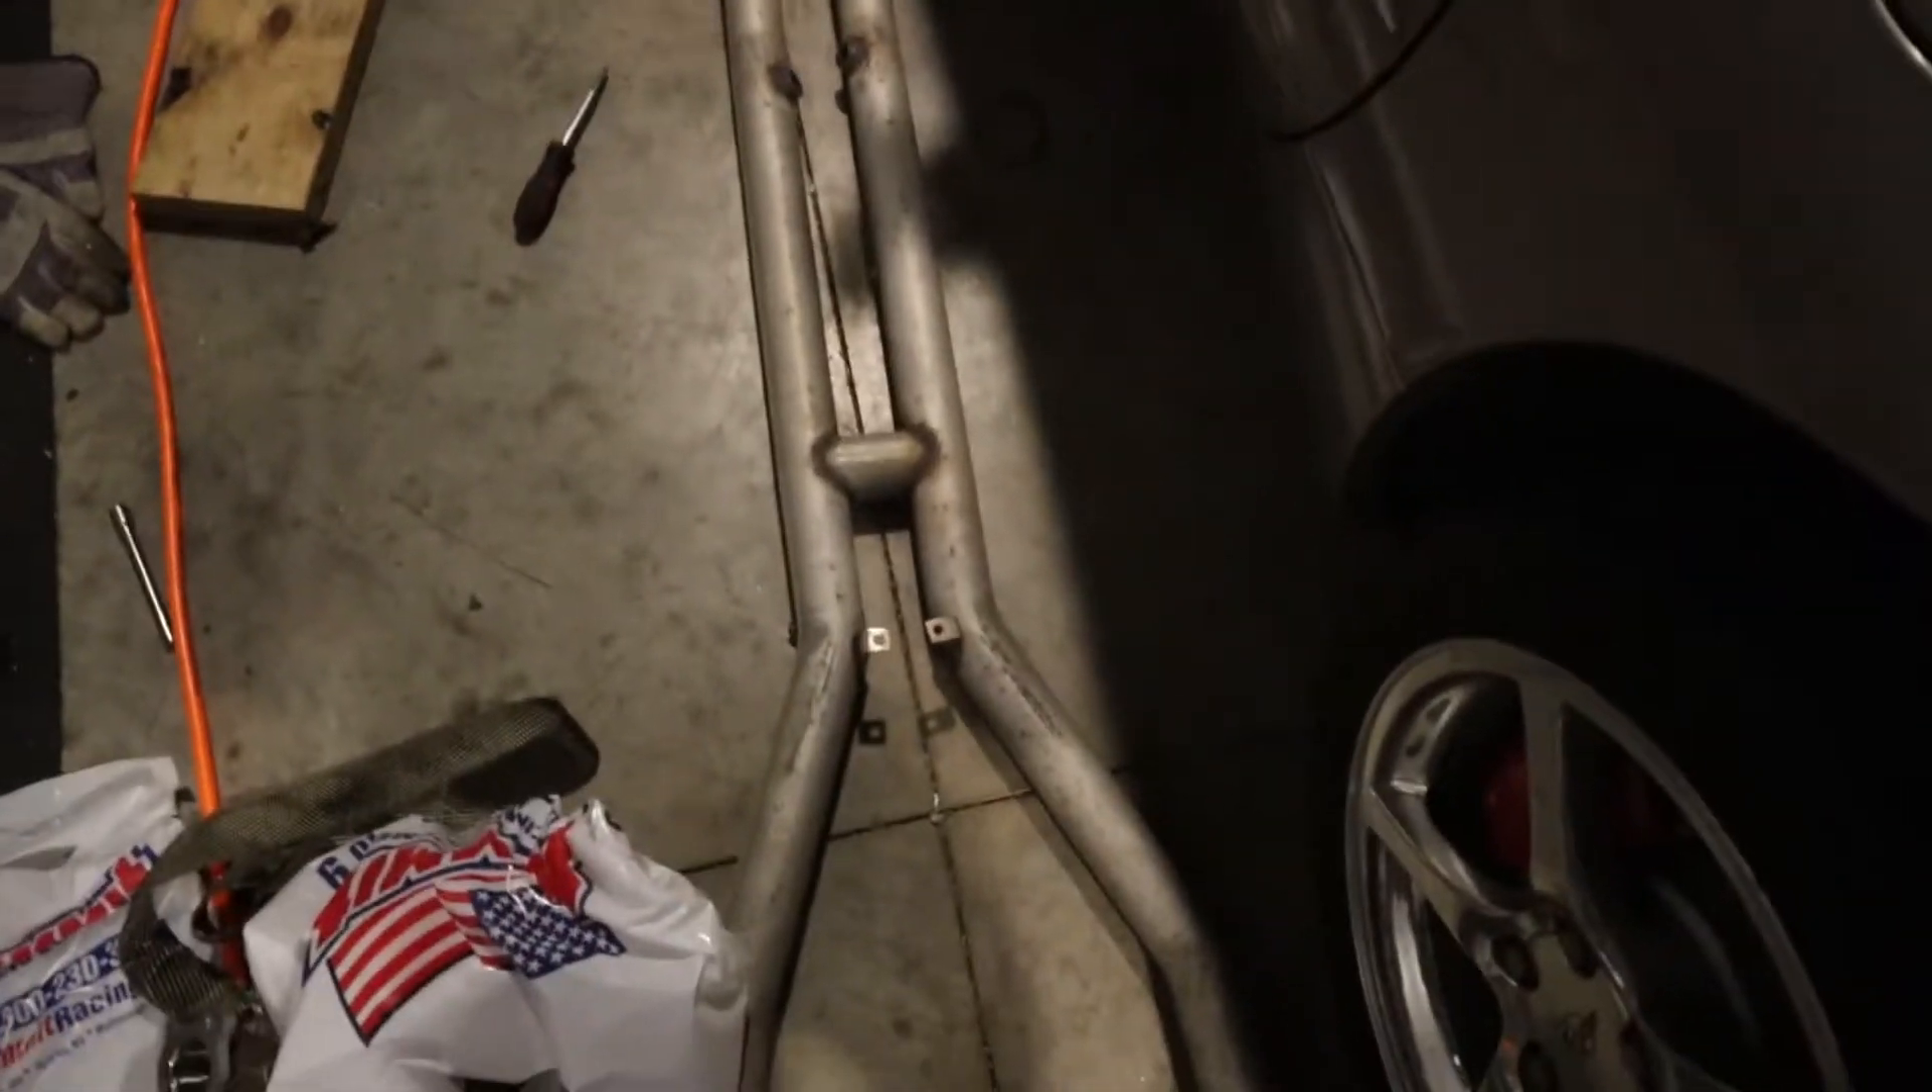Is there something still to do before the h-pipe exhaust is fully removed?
No.